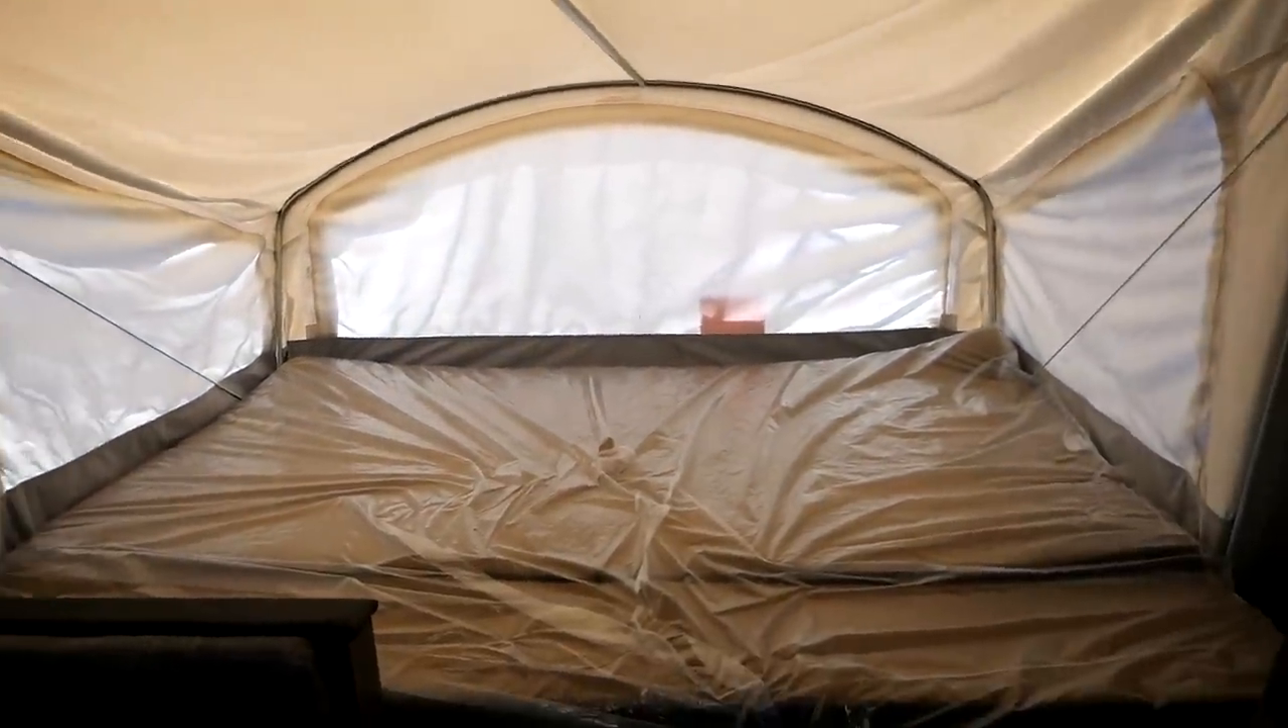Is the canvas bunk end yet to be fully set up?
No.